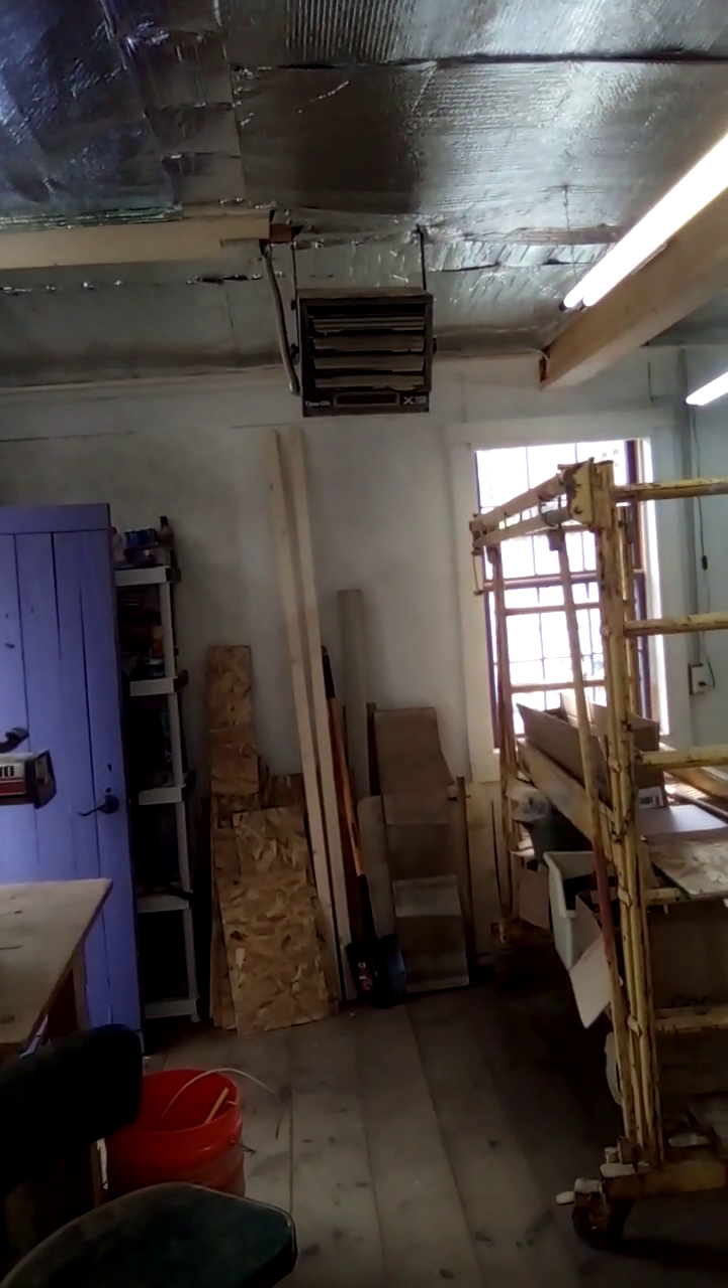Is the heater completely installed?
Yes.